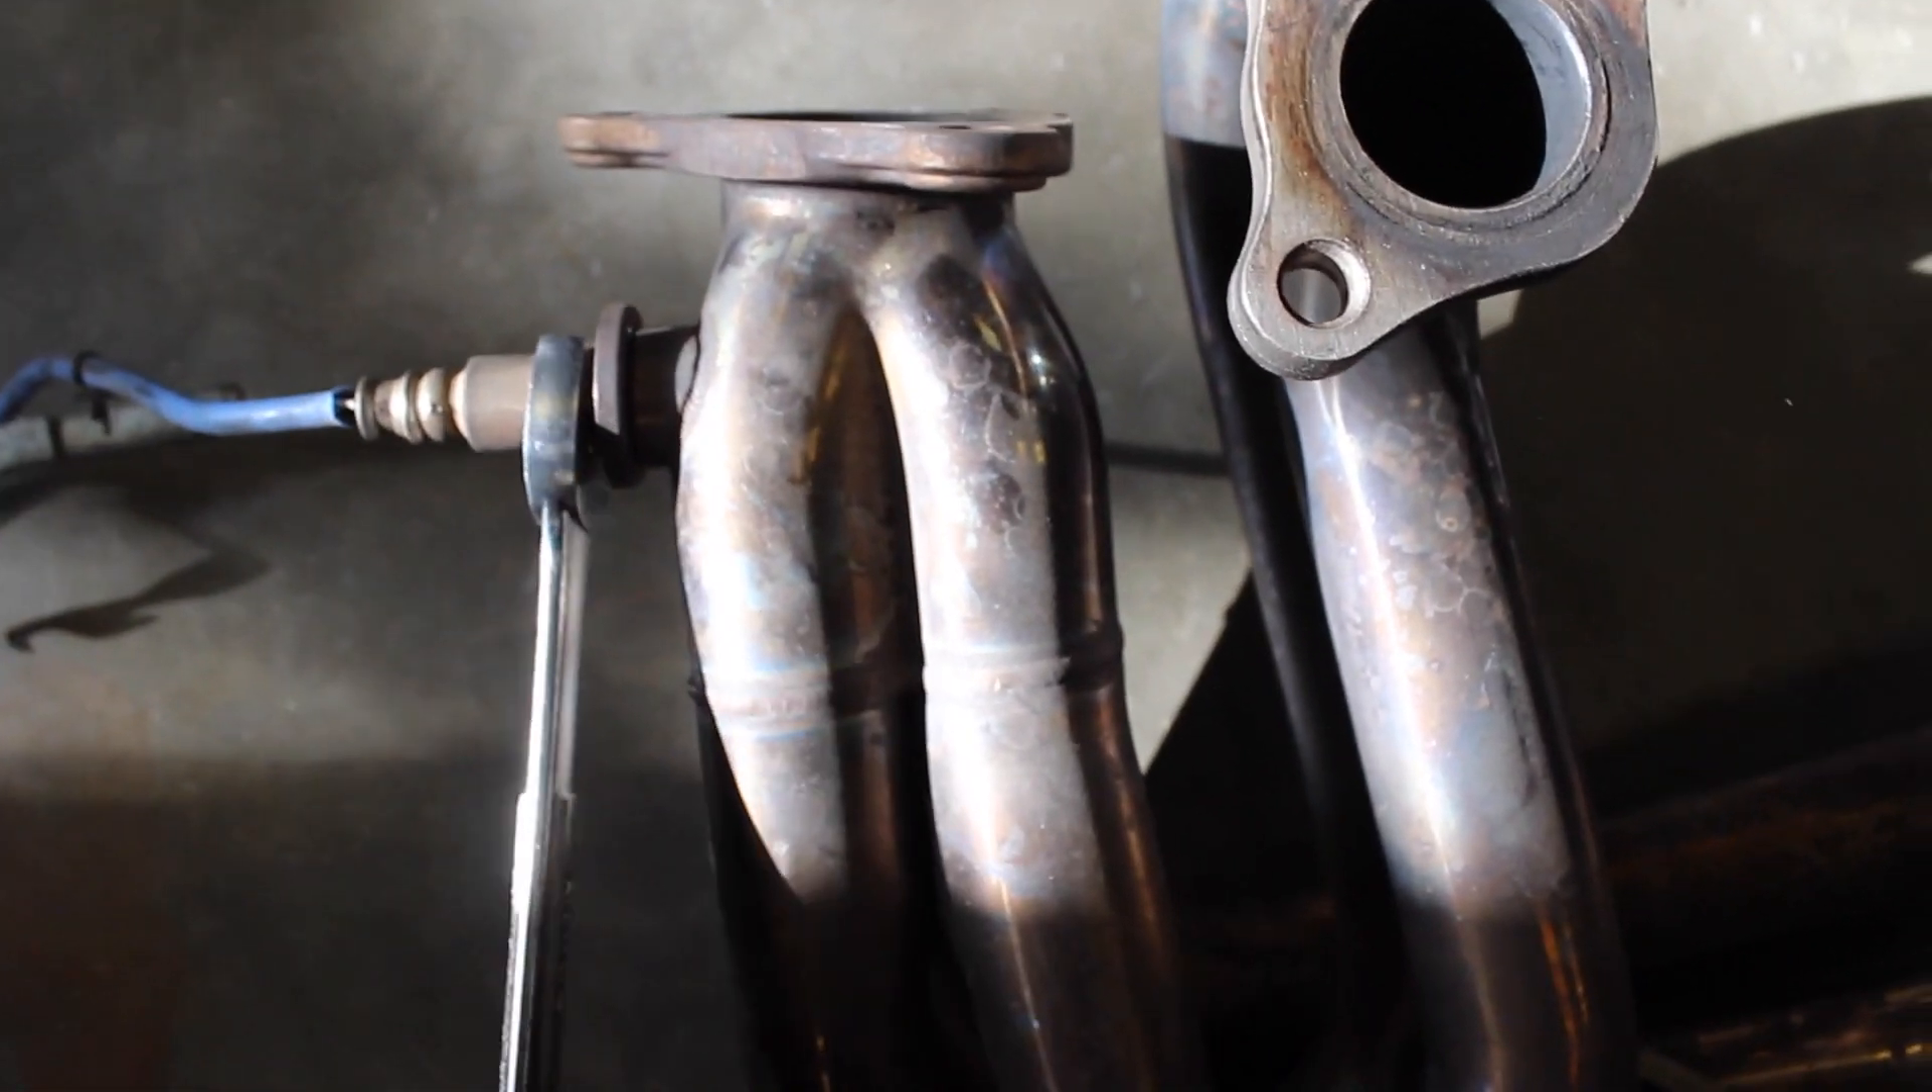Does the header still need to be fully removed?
No.